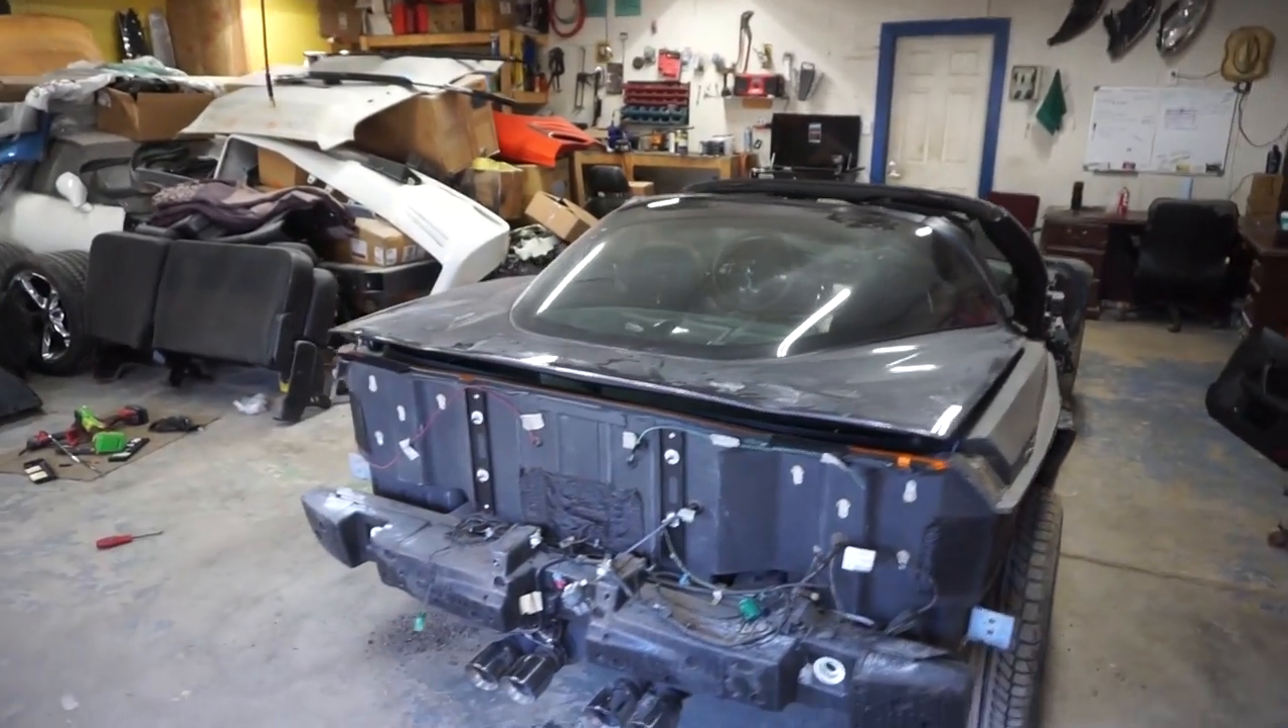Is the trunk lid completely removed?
No.